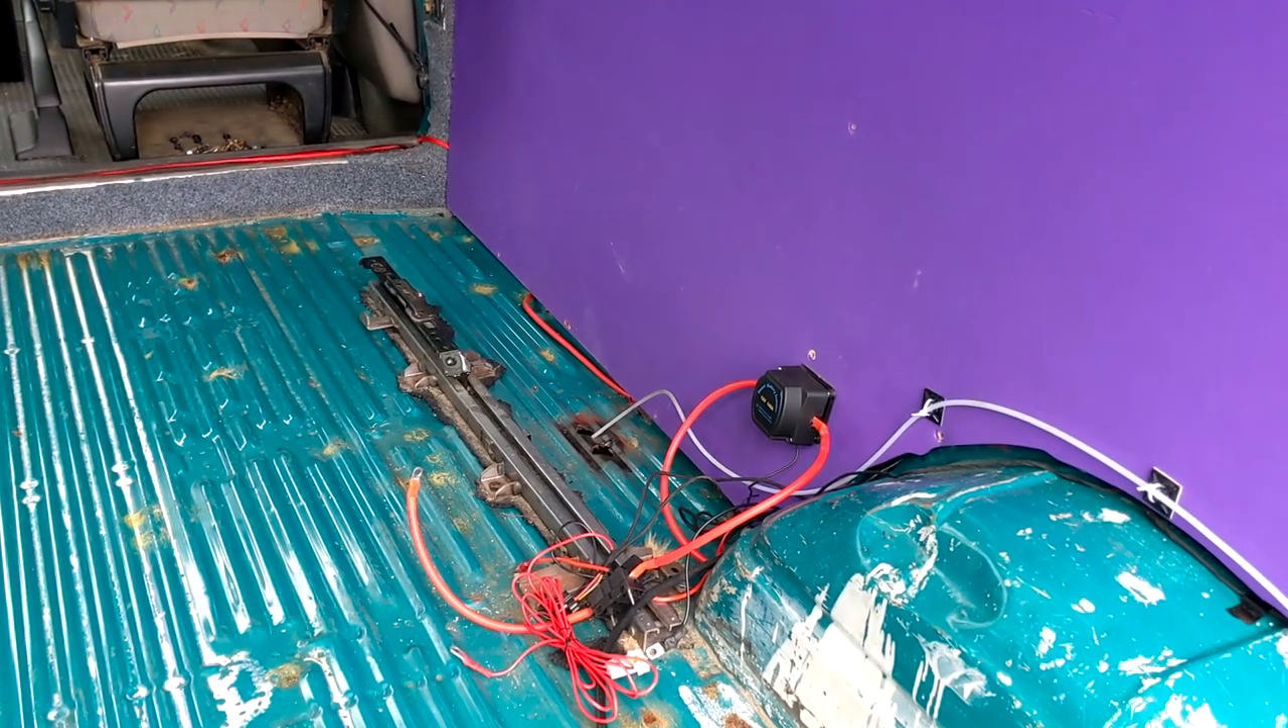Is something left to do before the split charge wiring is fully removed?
Yes.